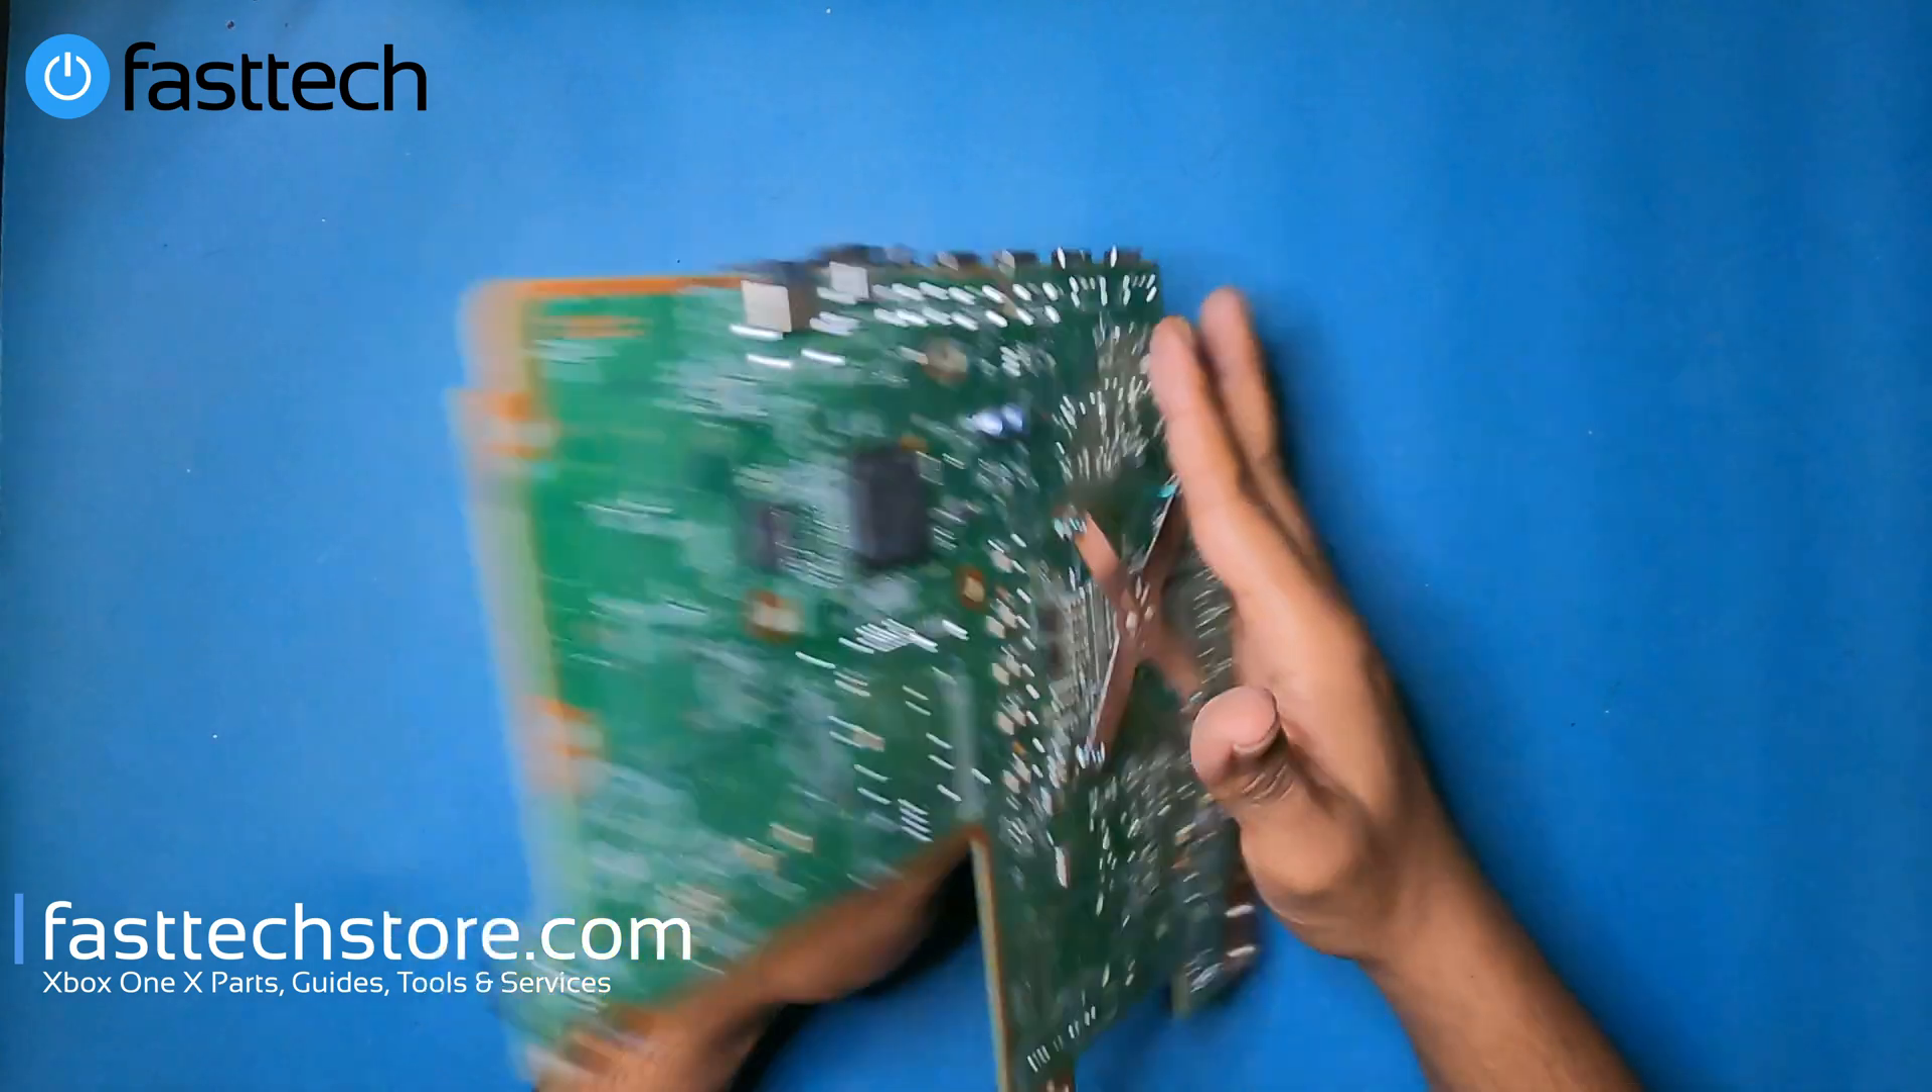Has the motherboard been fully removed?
Yes.